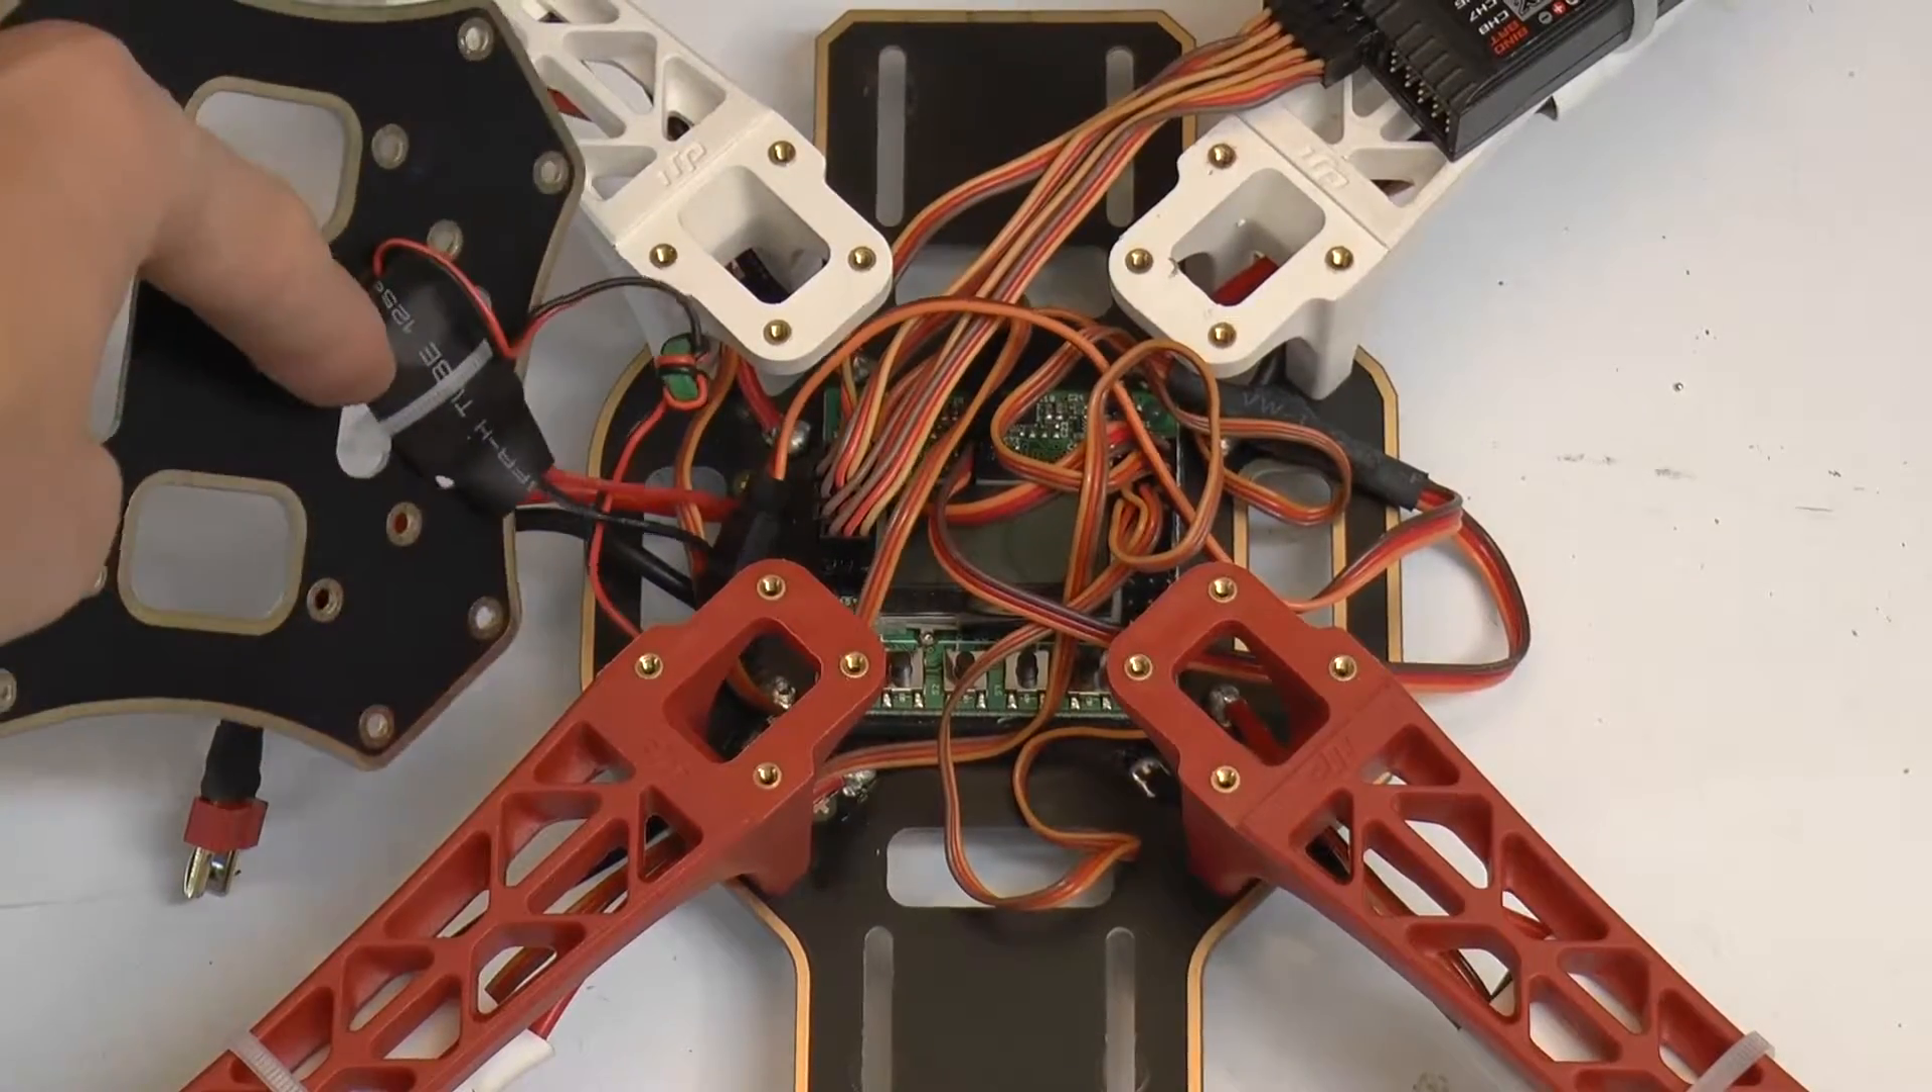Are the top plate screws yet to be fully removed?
No.